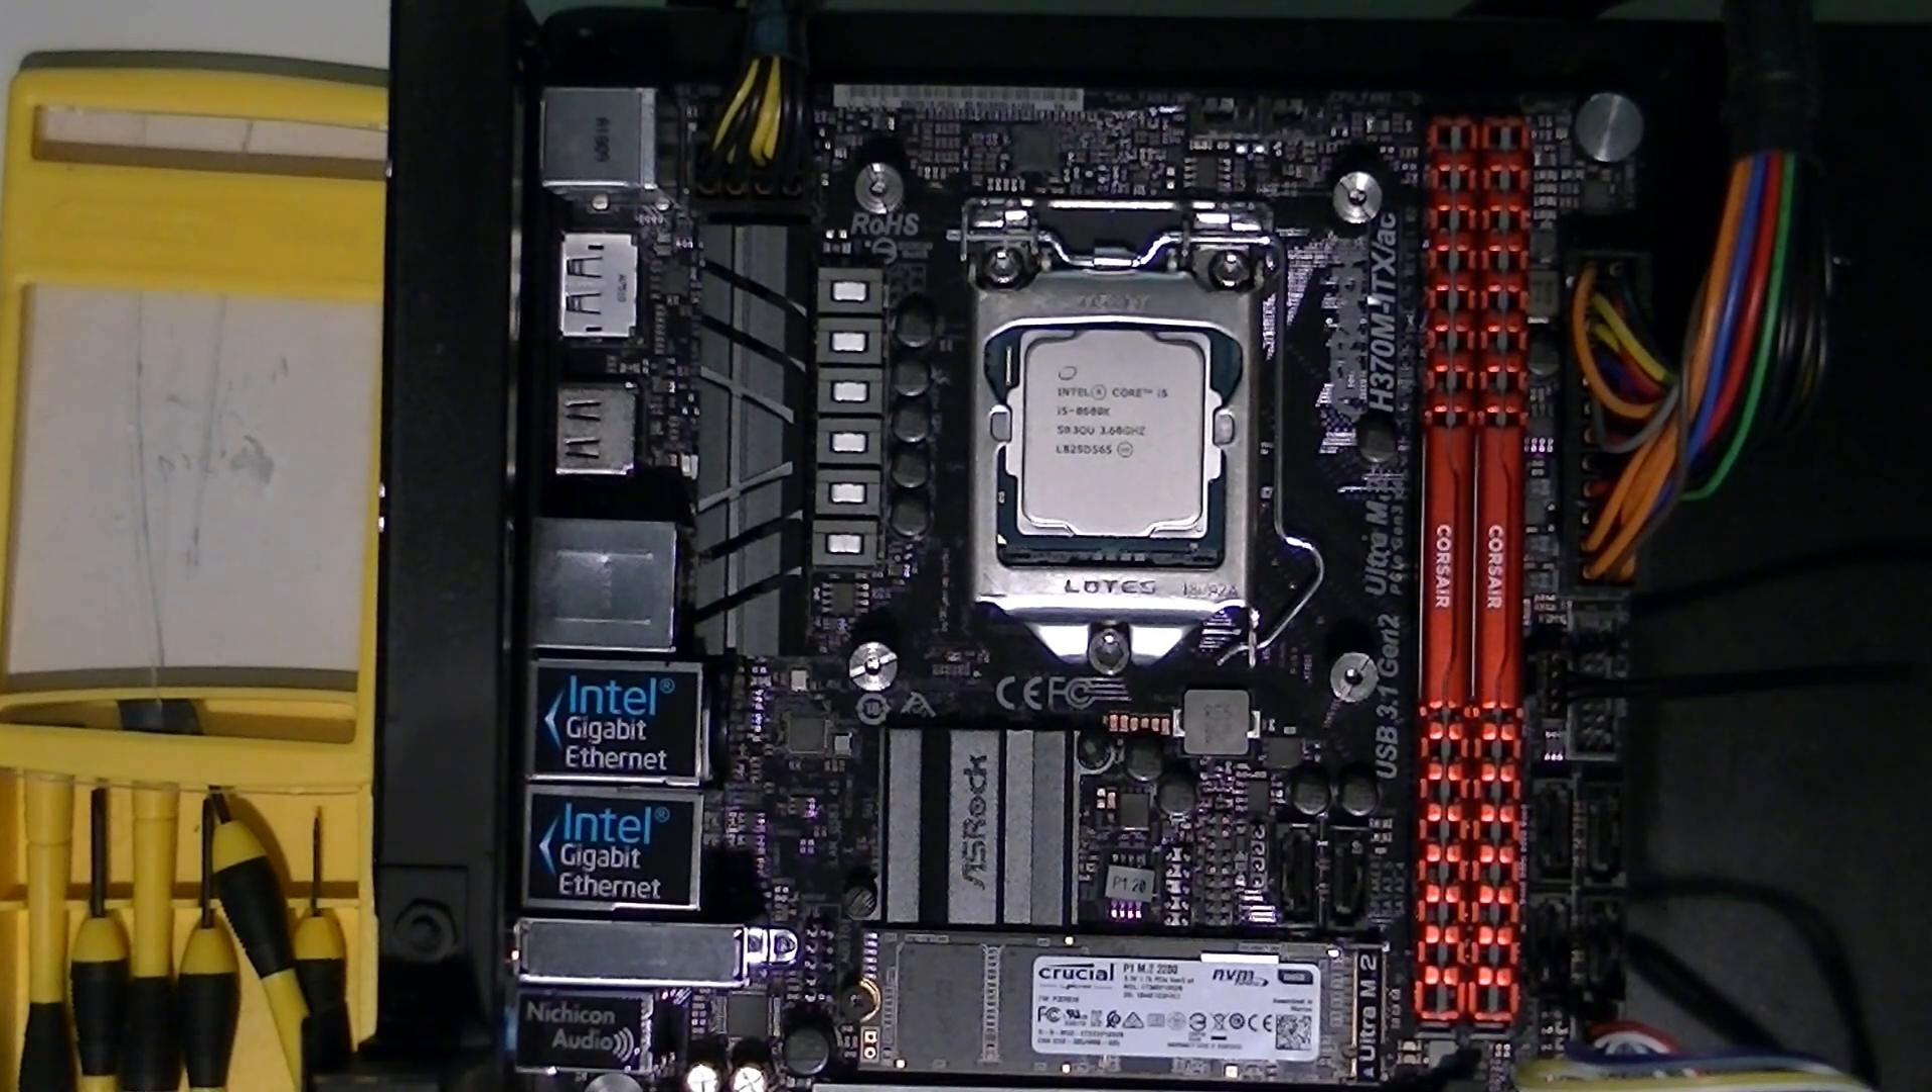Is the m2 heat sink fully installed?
No.